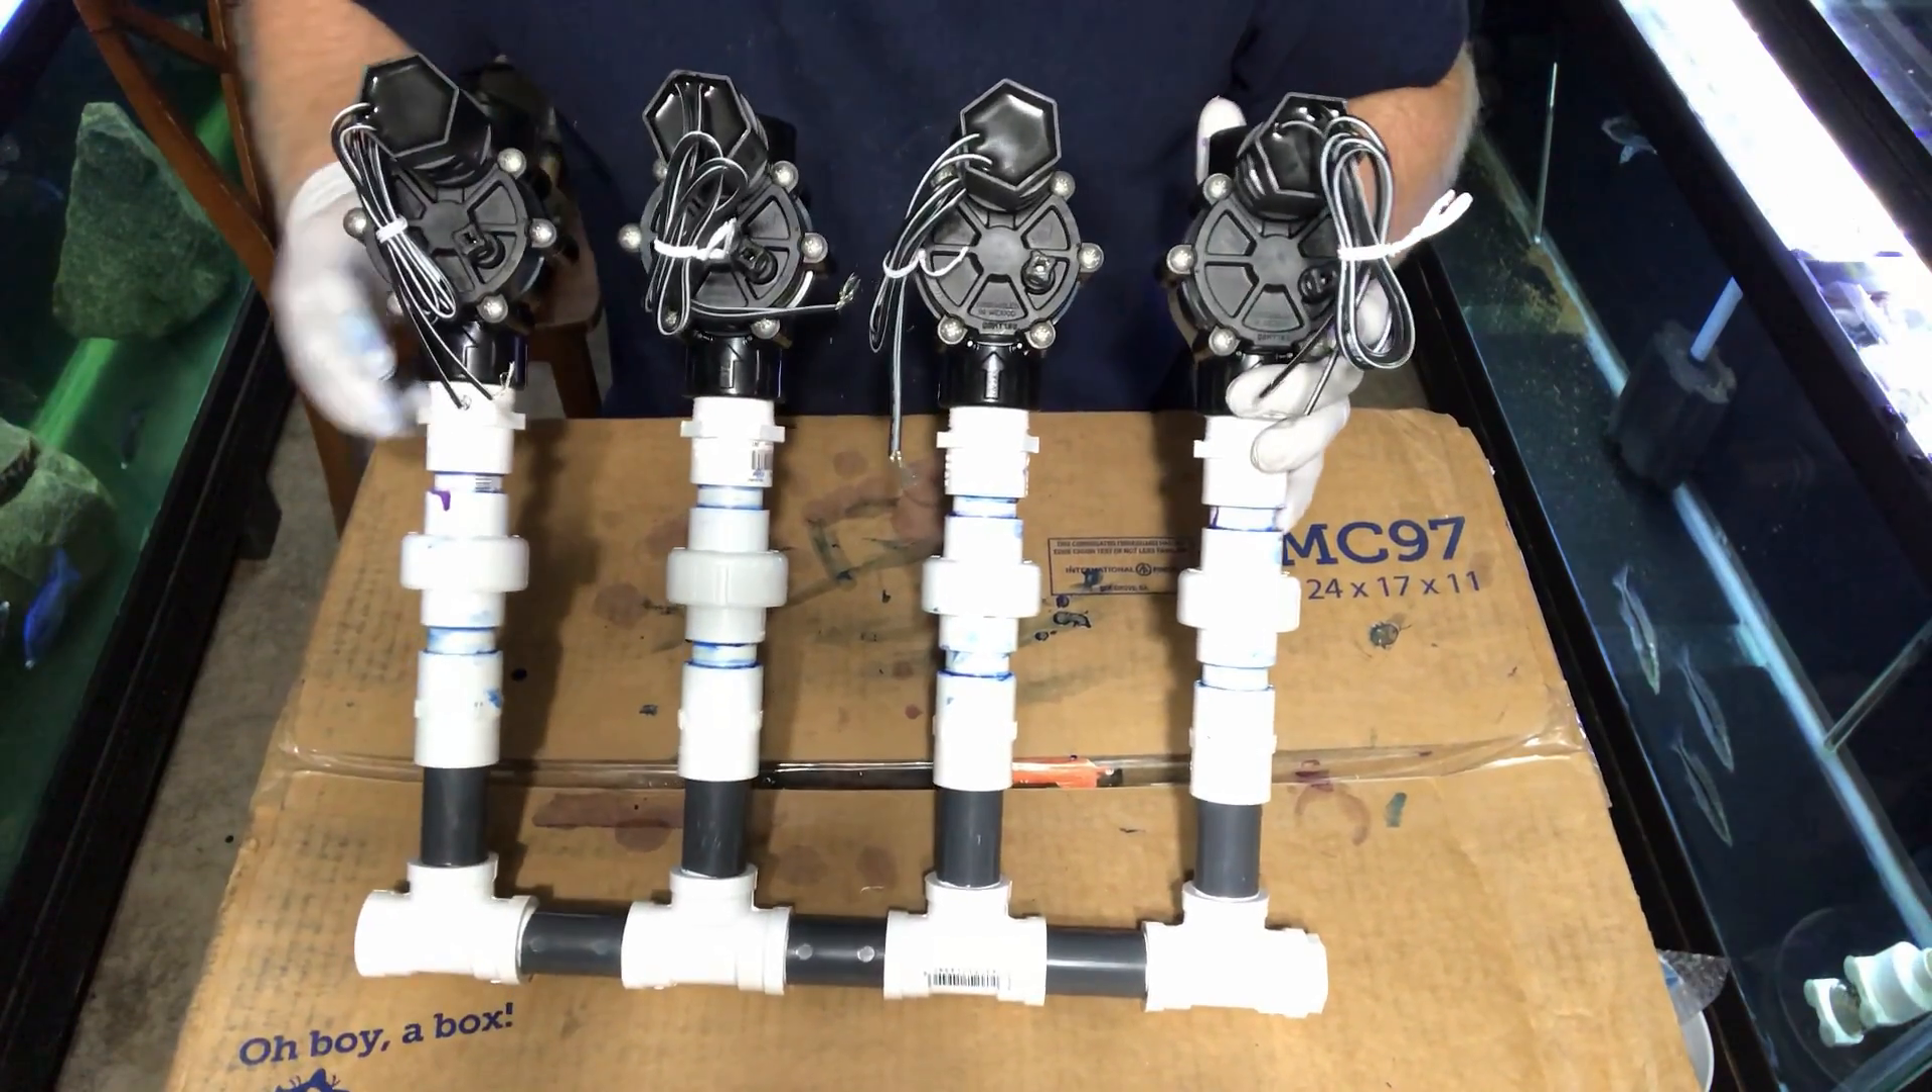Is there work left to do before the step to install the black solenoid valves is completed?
No.